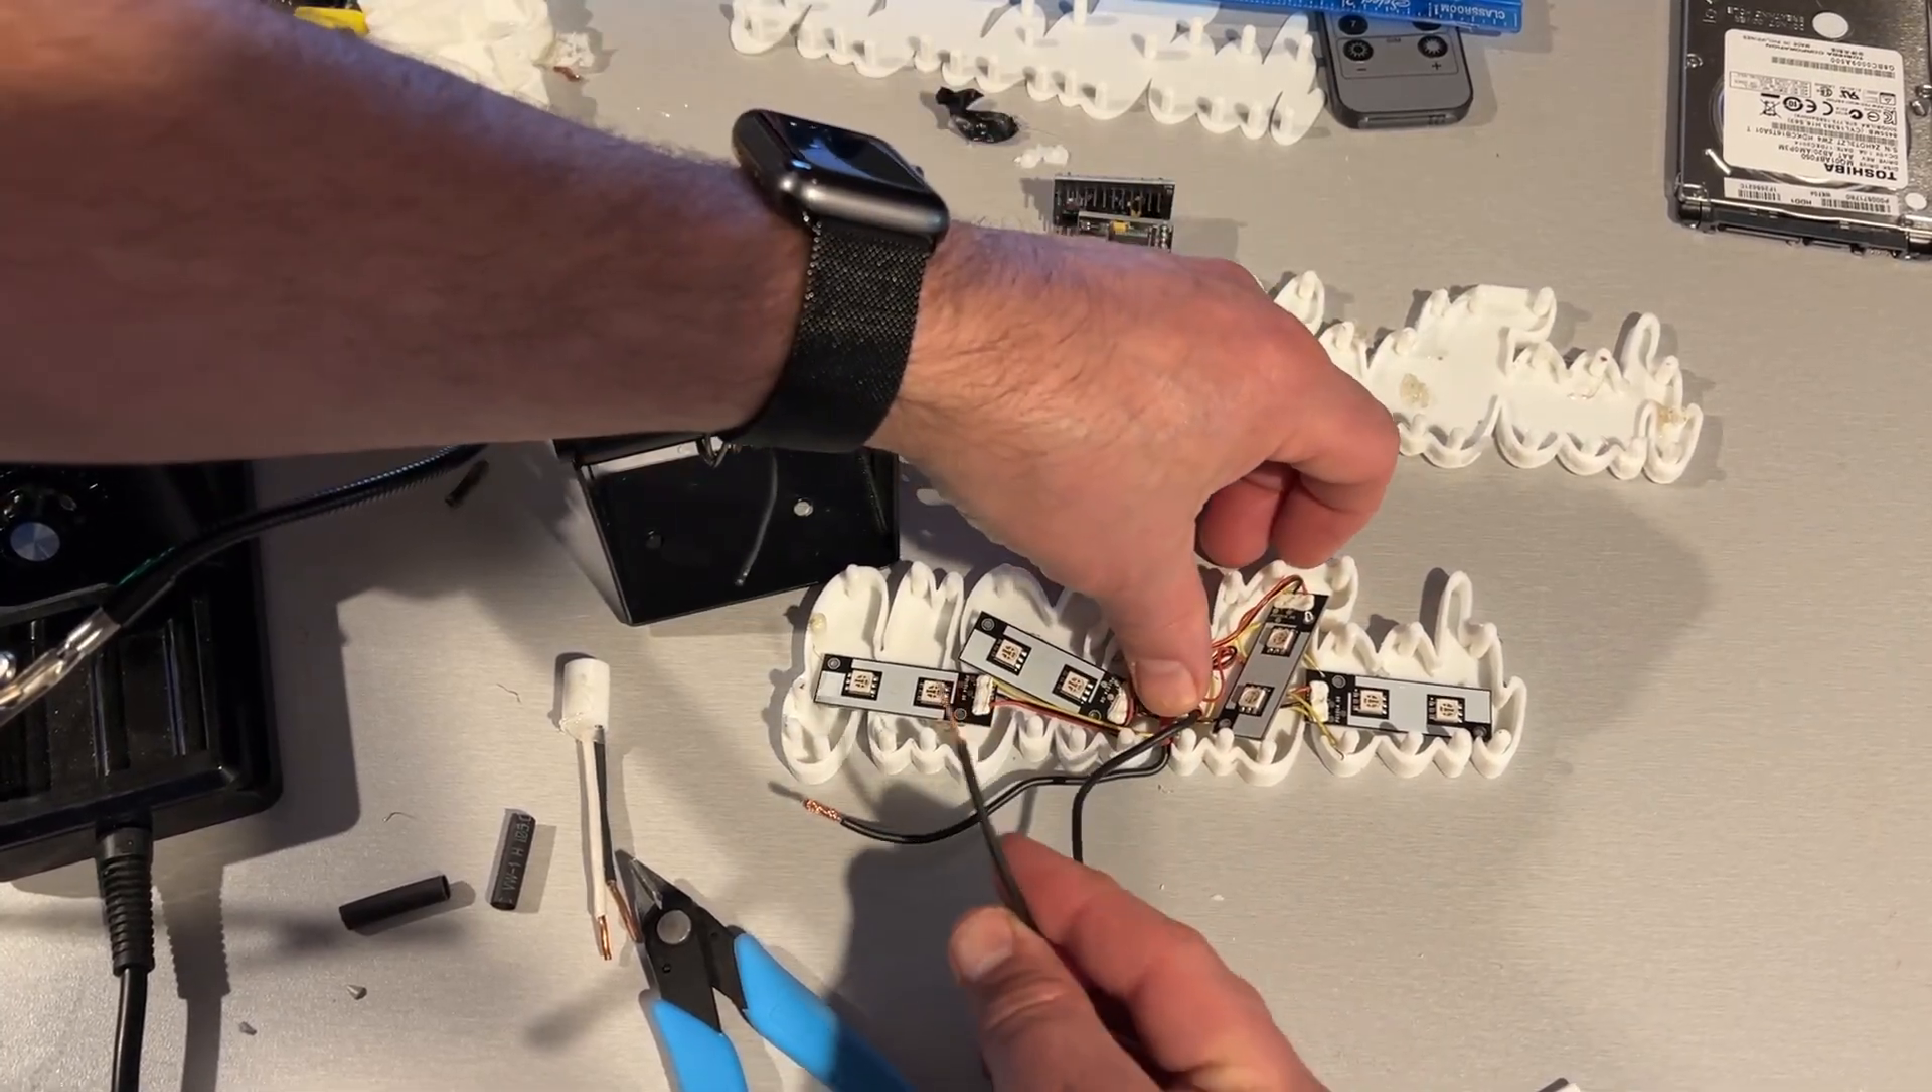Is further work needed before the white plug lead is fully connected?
Yes.